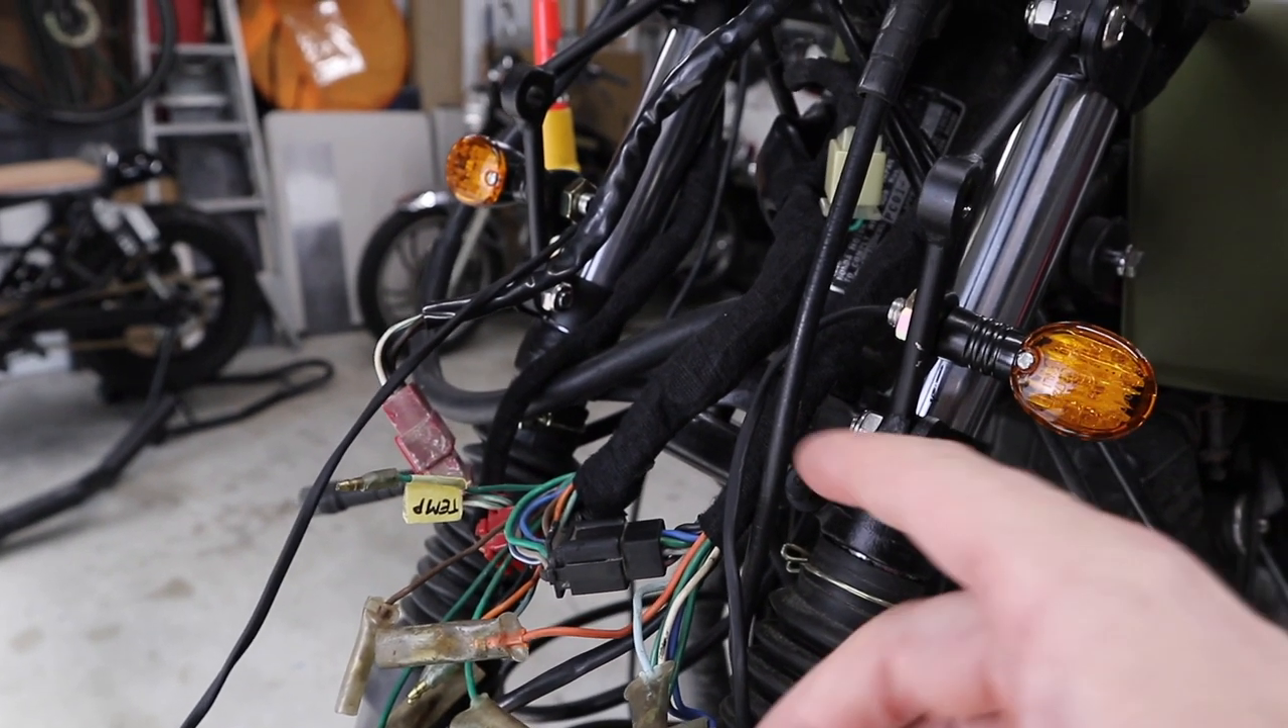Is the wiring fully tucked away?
No.